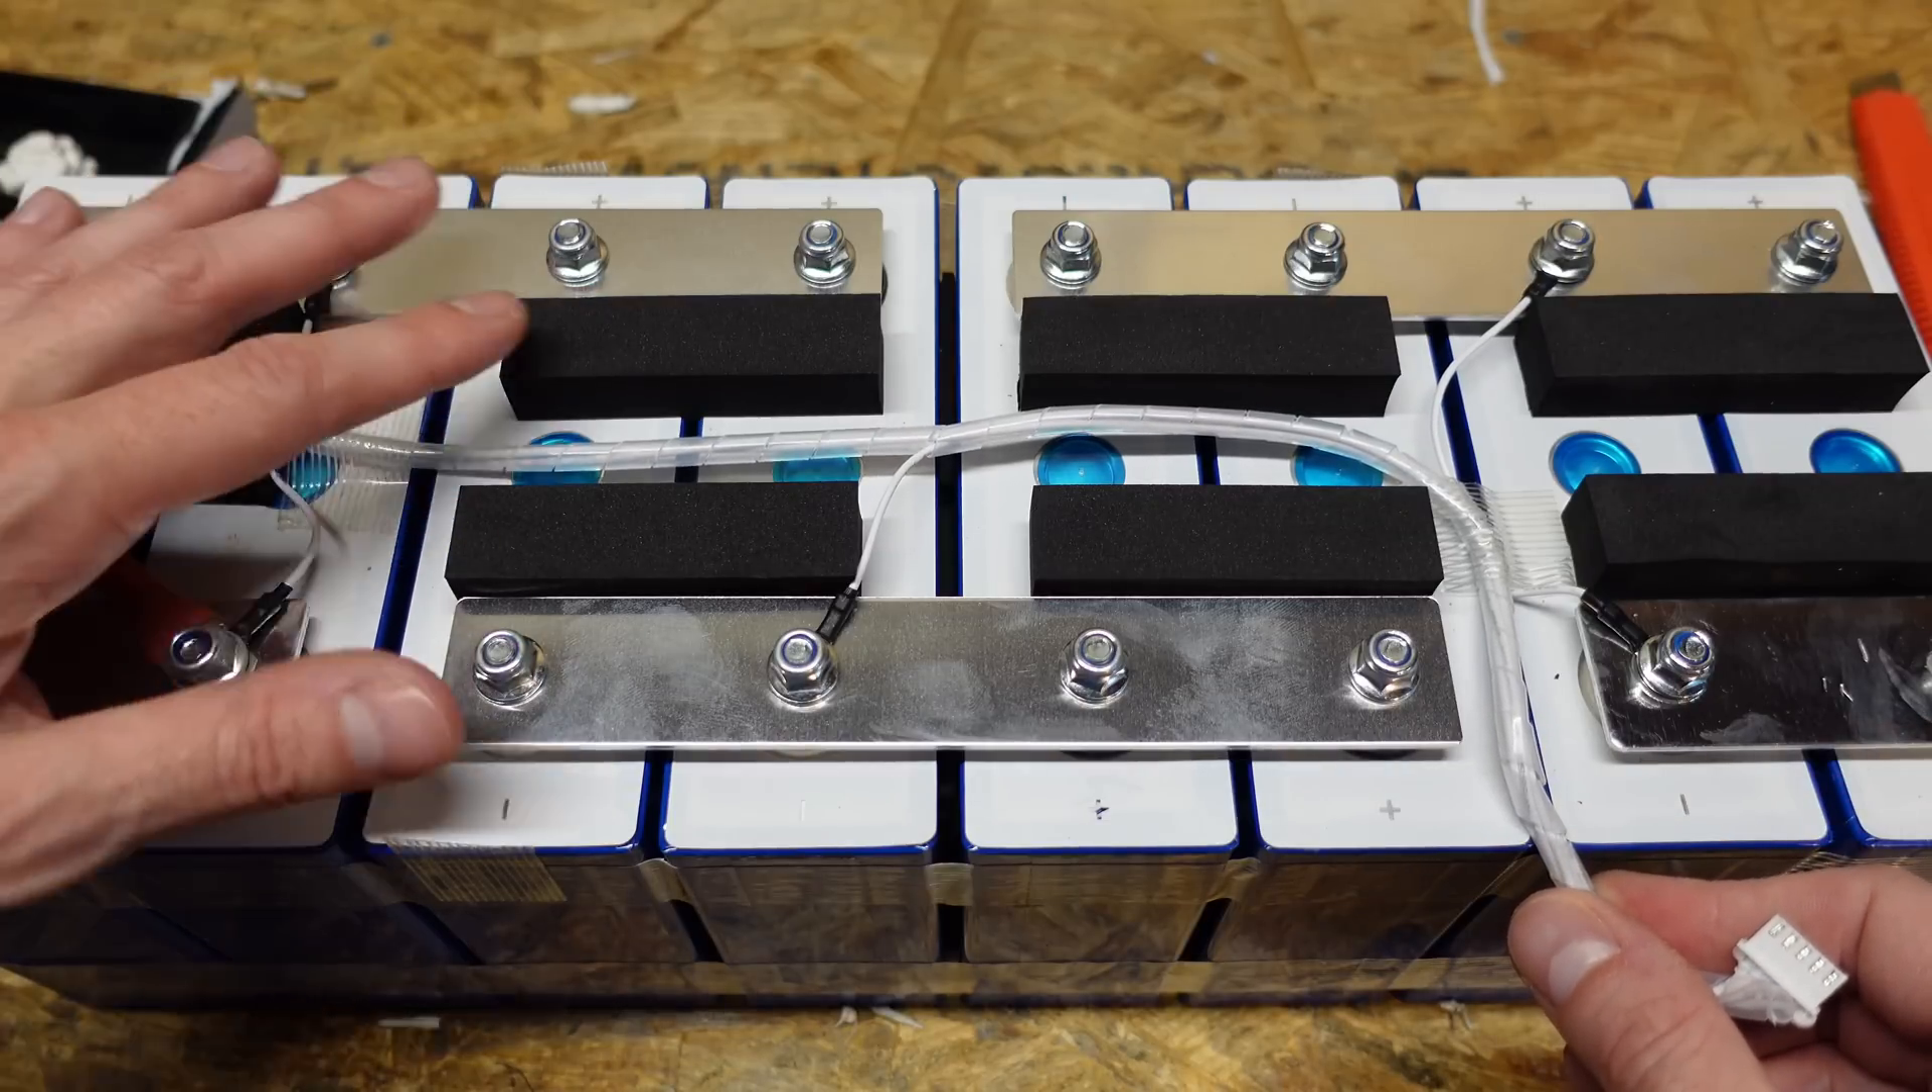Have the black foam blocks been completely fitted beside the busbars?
Yes.